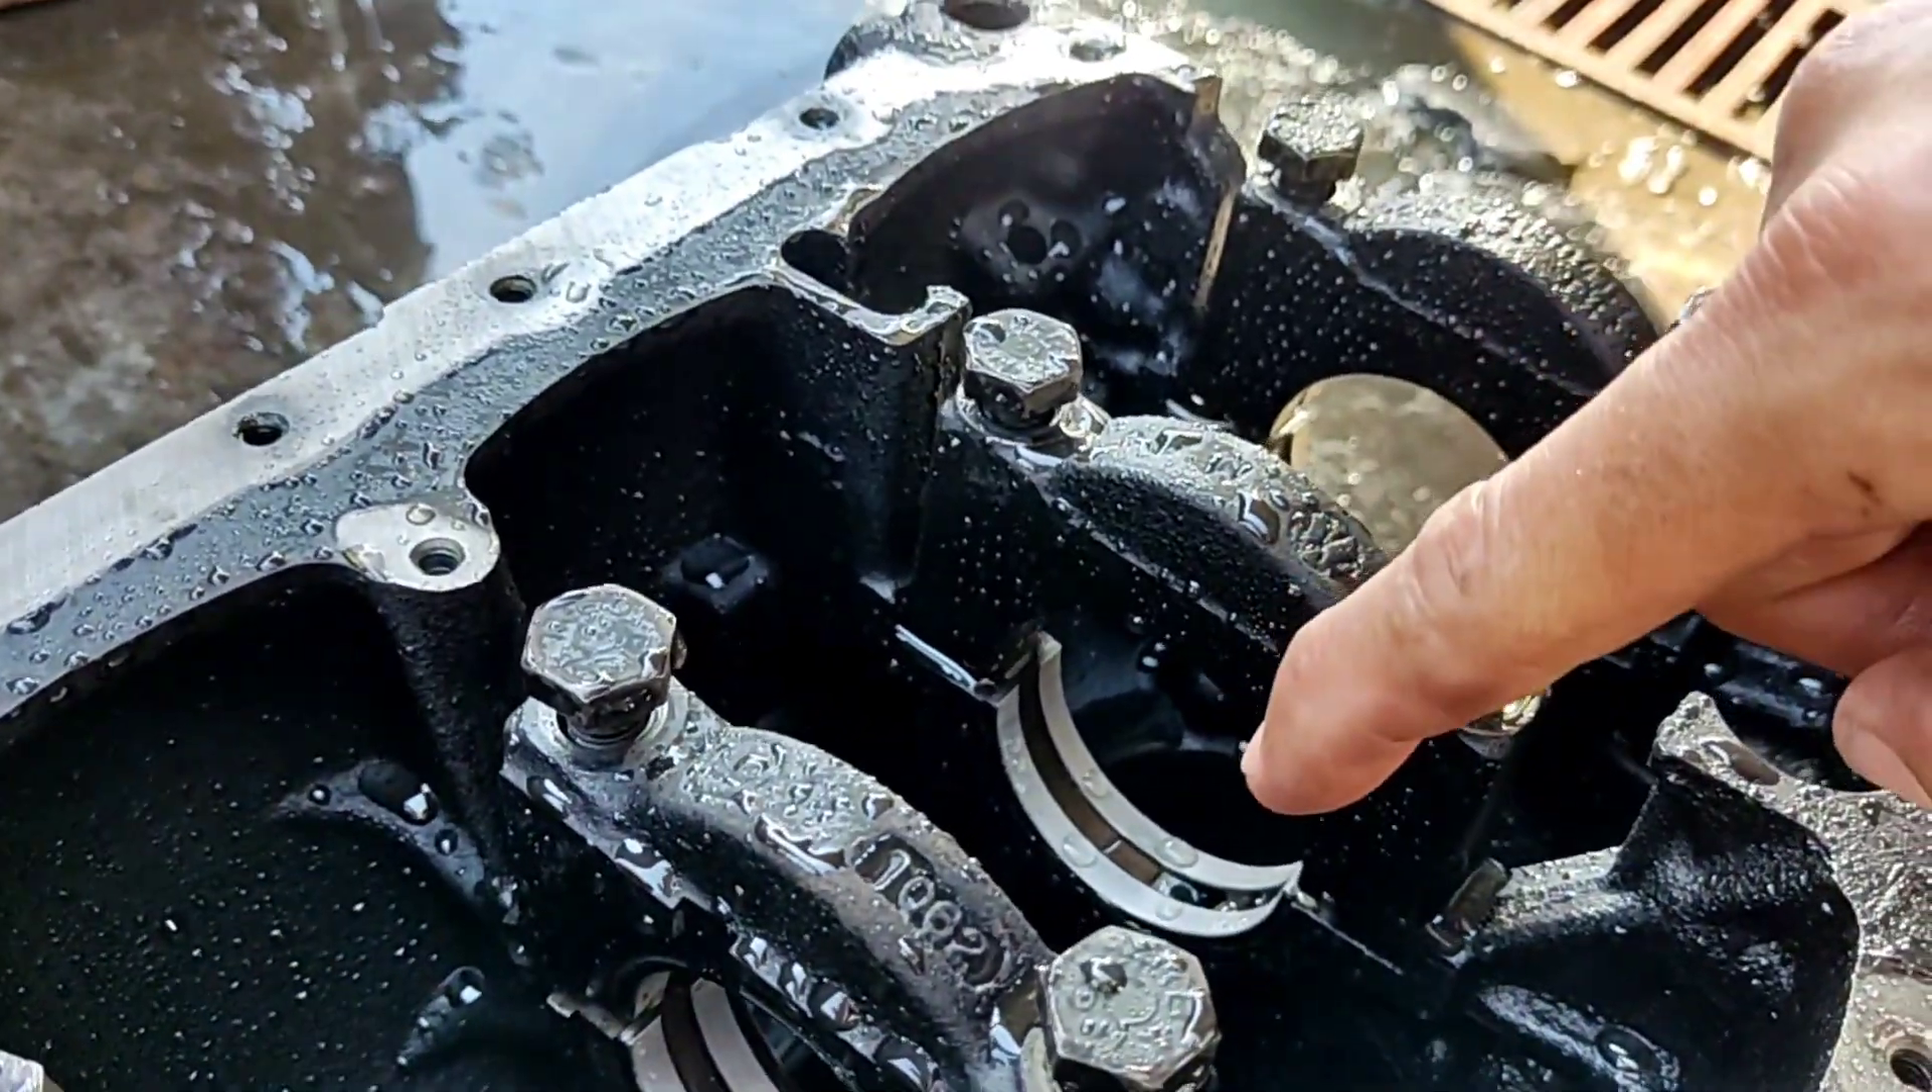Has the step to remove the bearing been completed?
No.